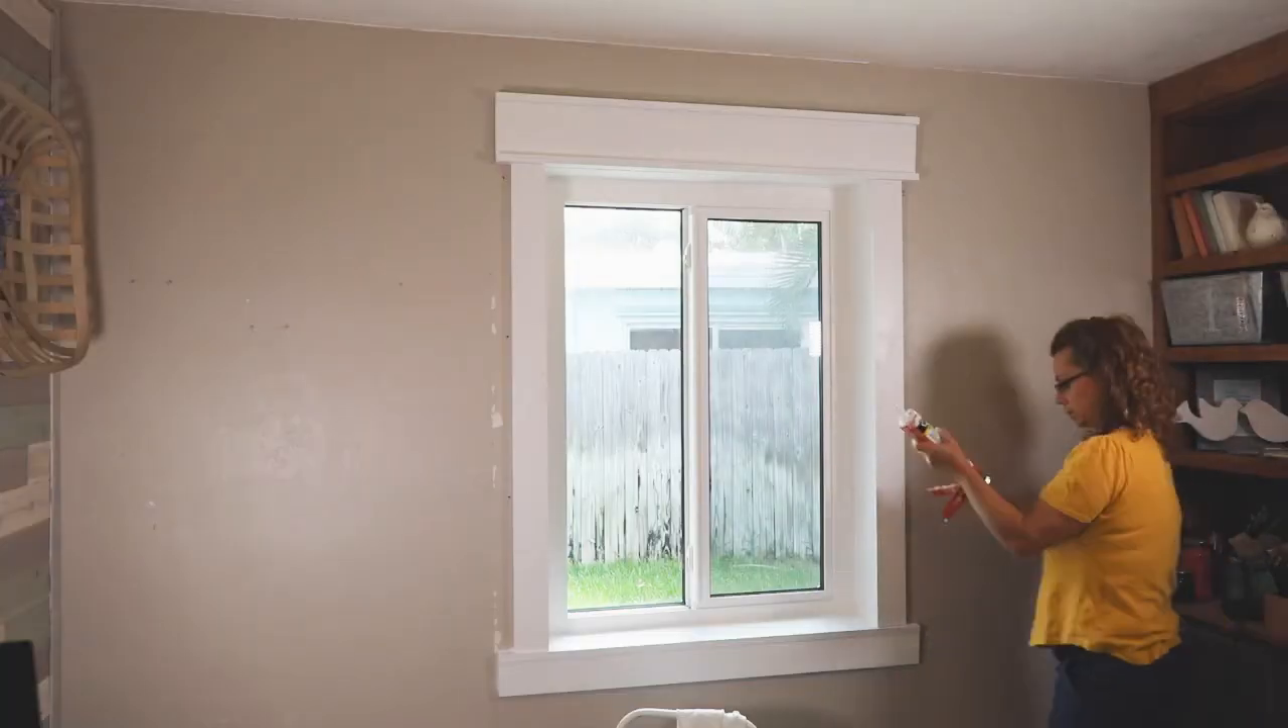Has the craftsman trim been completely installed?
Yes.